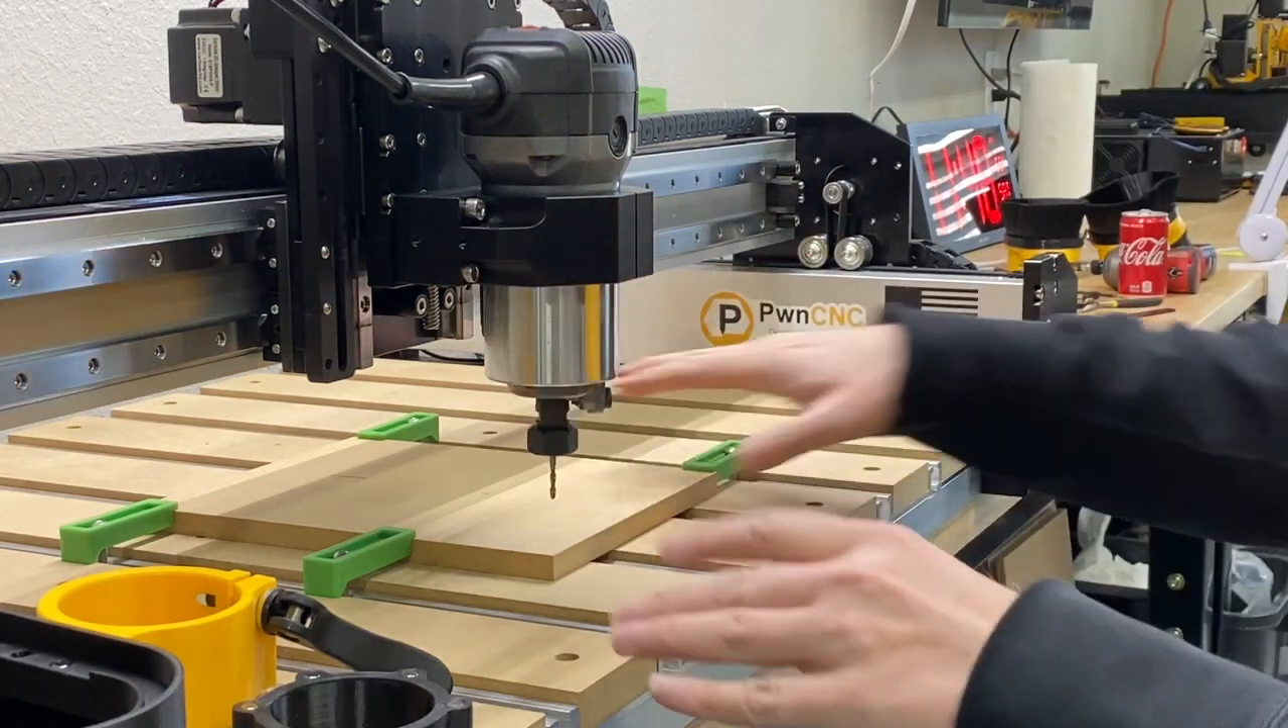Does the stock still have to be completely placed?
No.